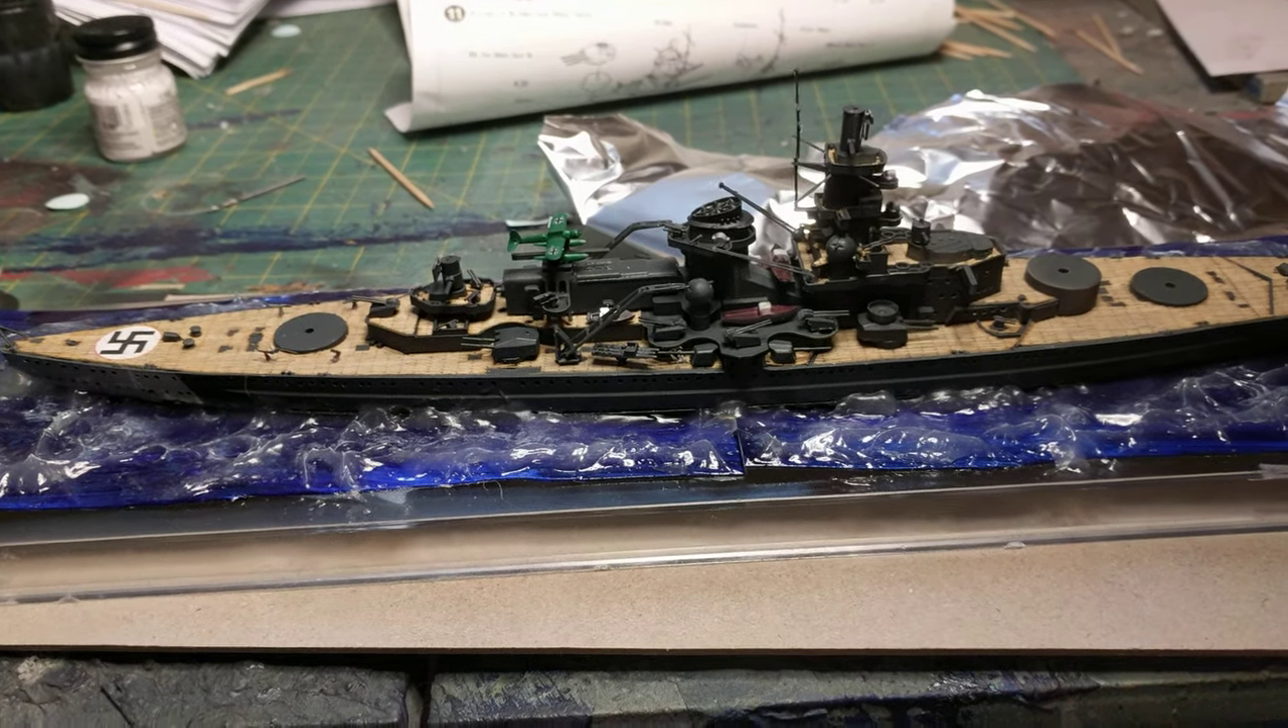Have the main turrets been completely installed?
No.